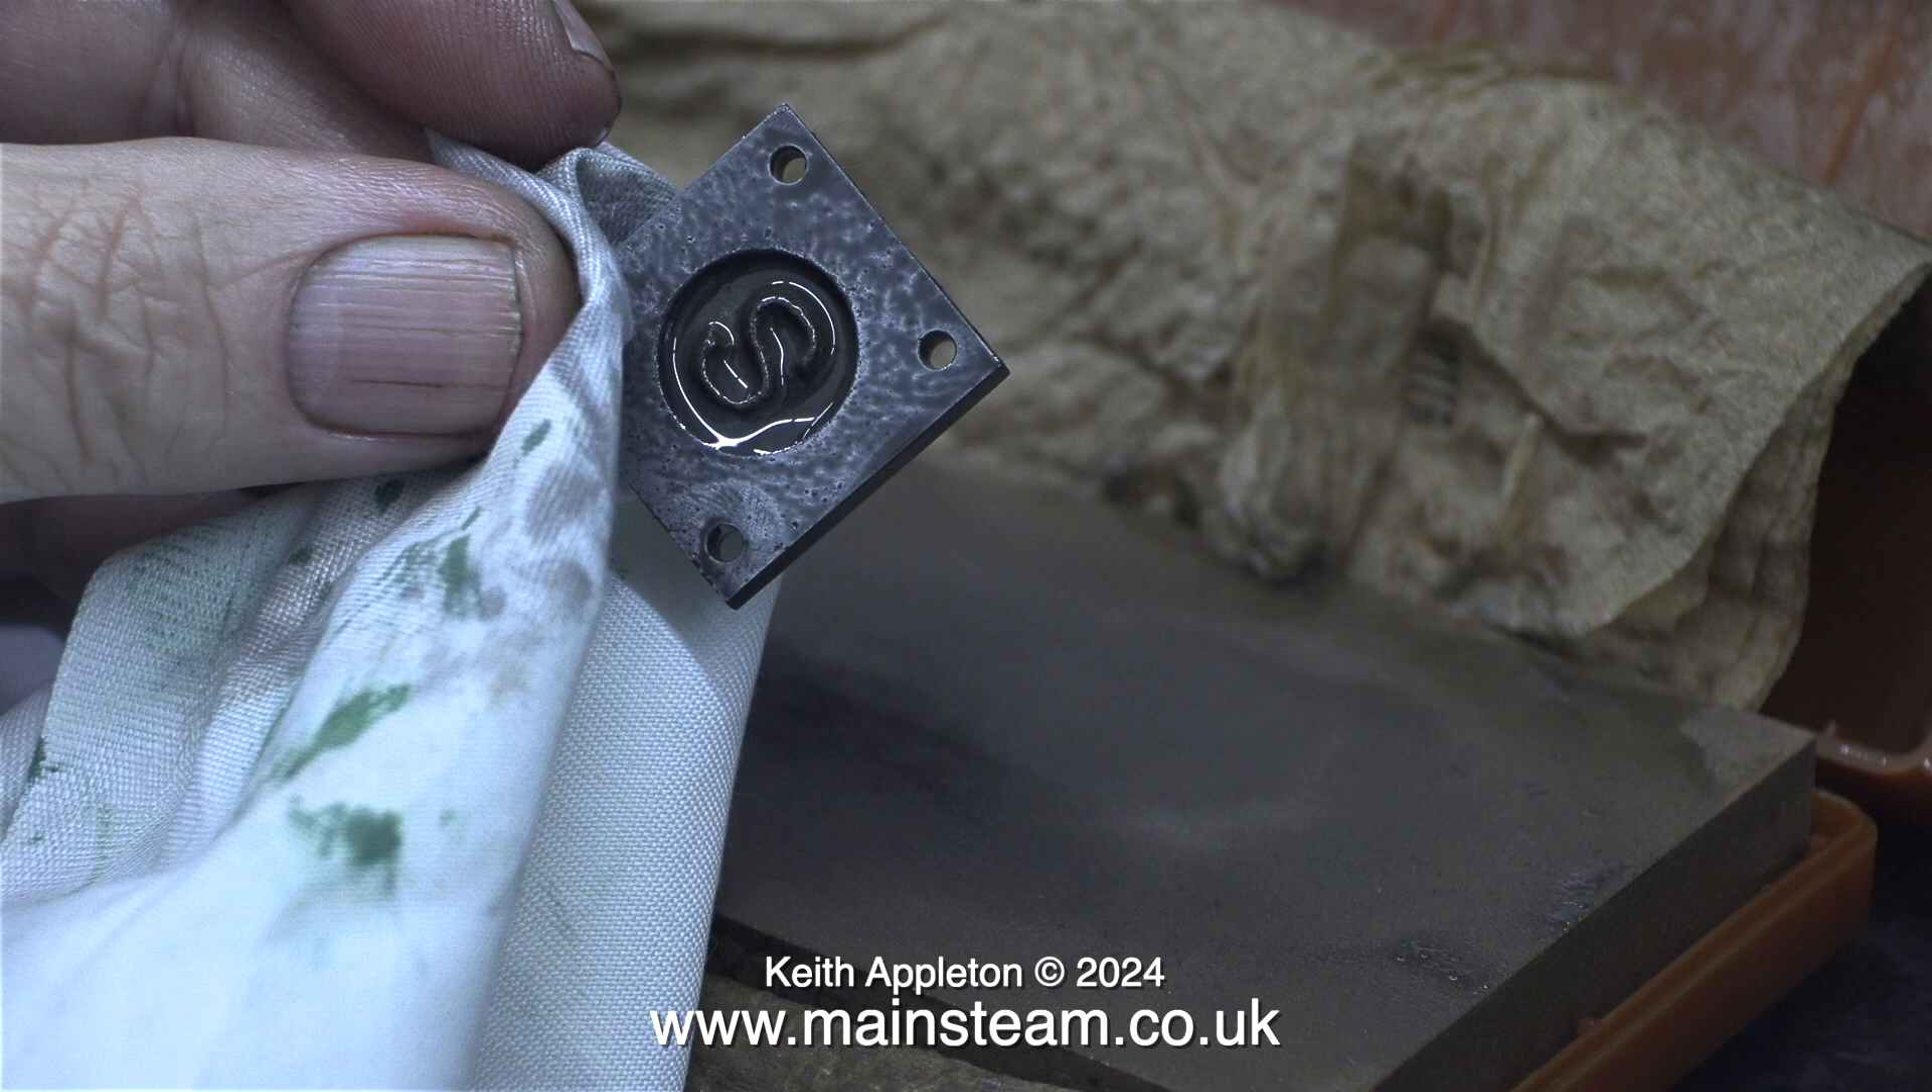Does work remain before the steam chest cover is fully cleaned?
Yes.